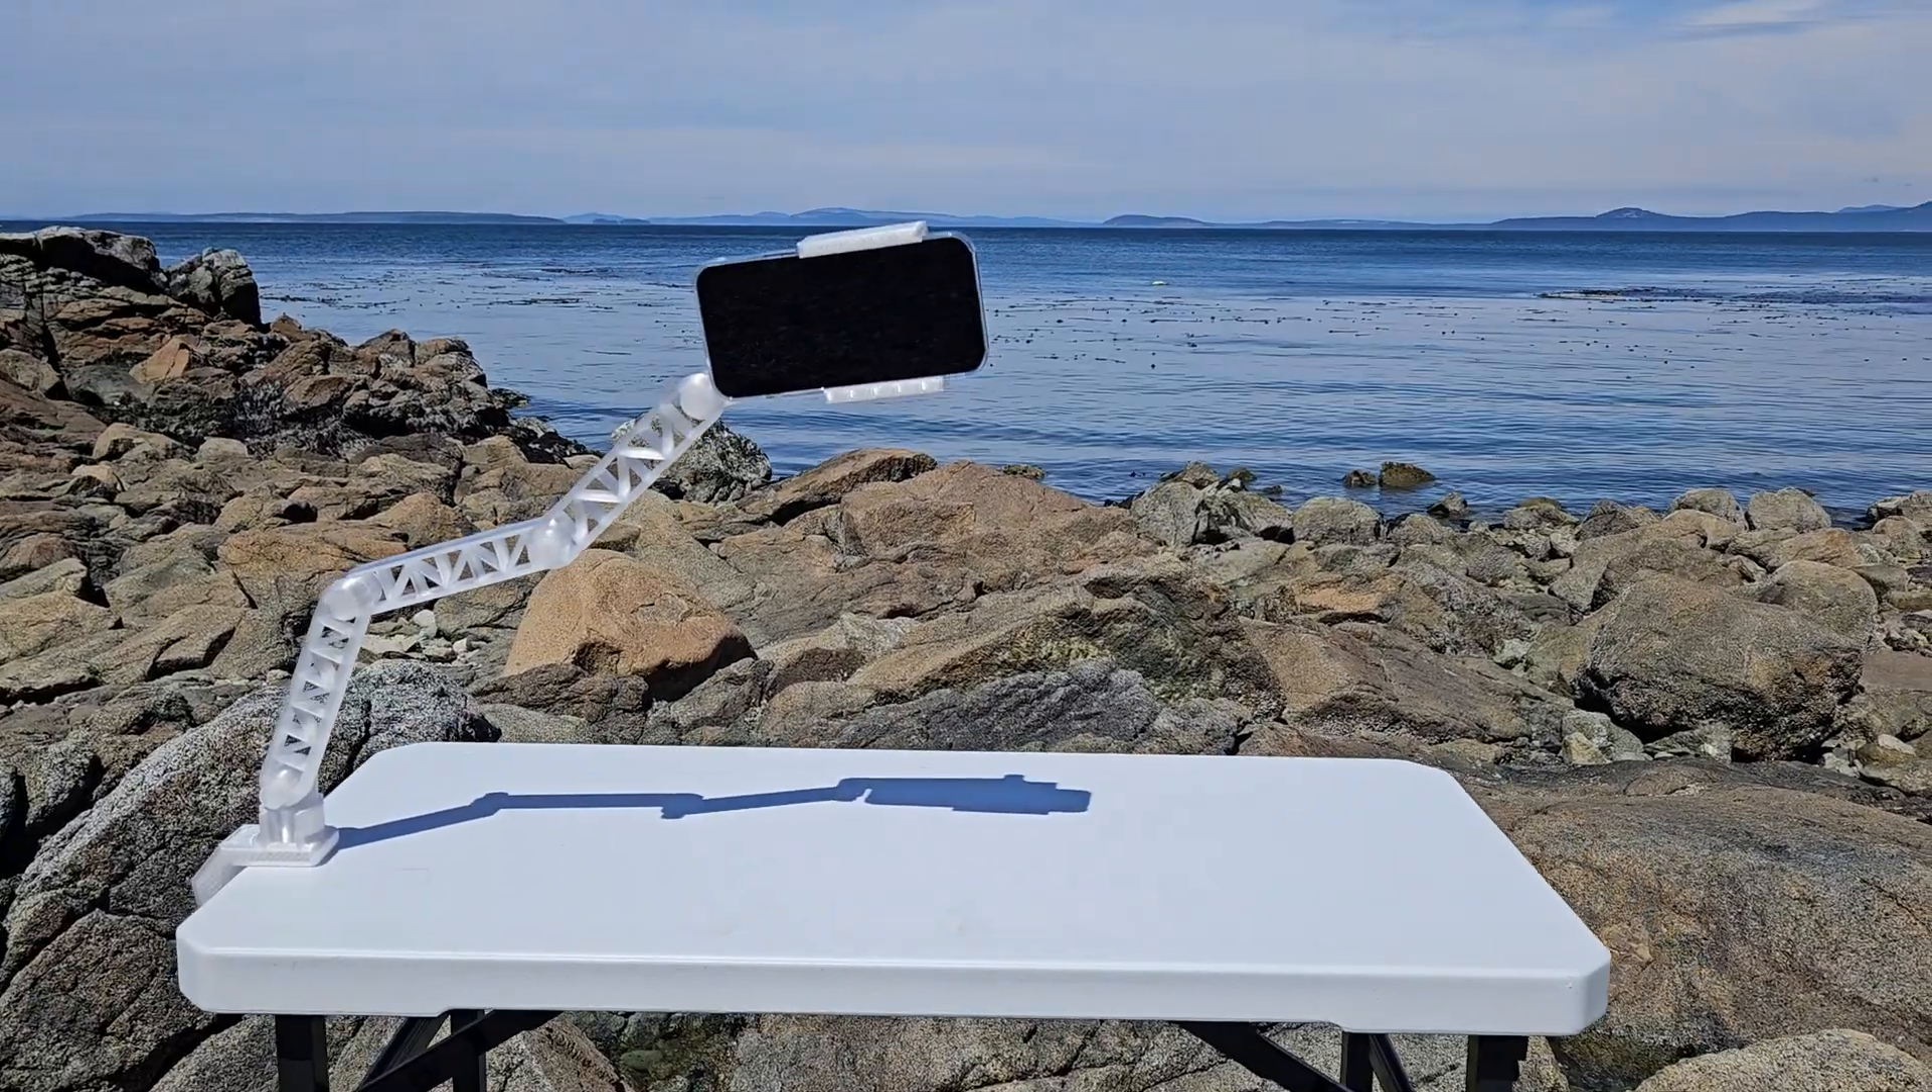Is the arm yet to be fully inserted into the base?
No.